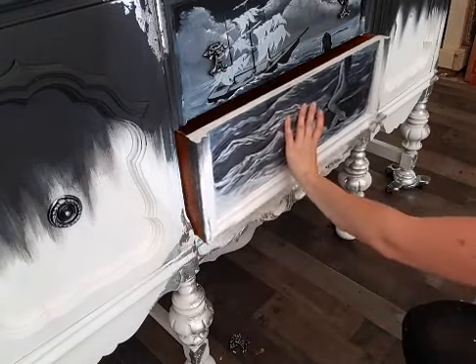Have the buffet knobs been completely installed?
No.